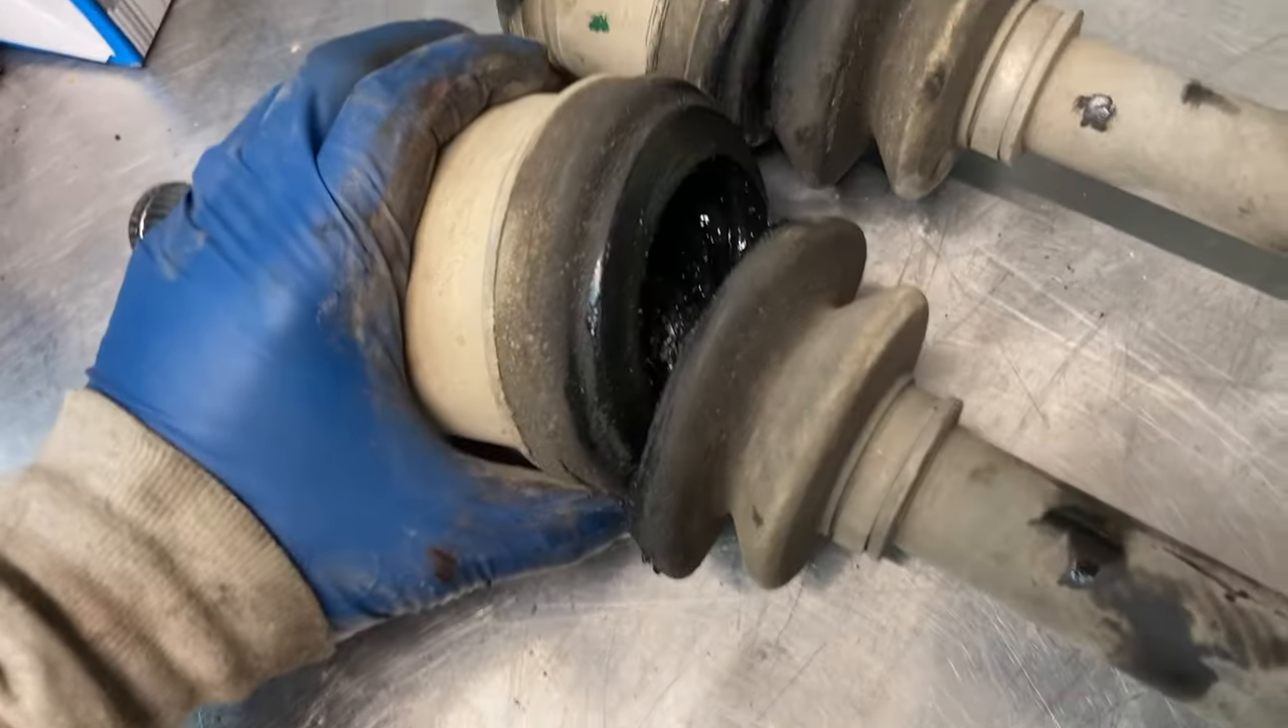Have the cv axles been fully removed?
Yes.